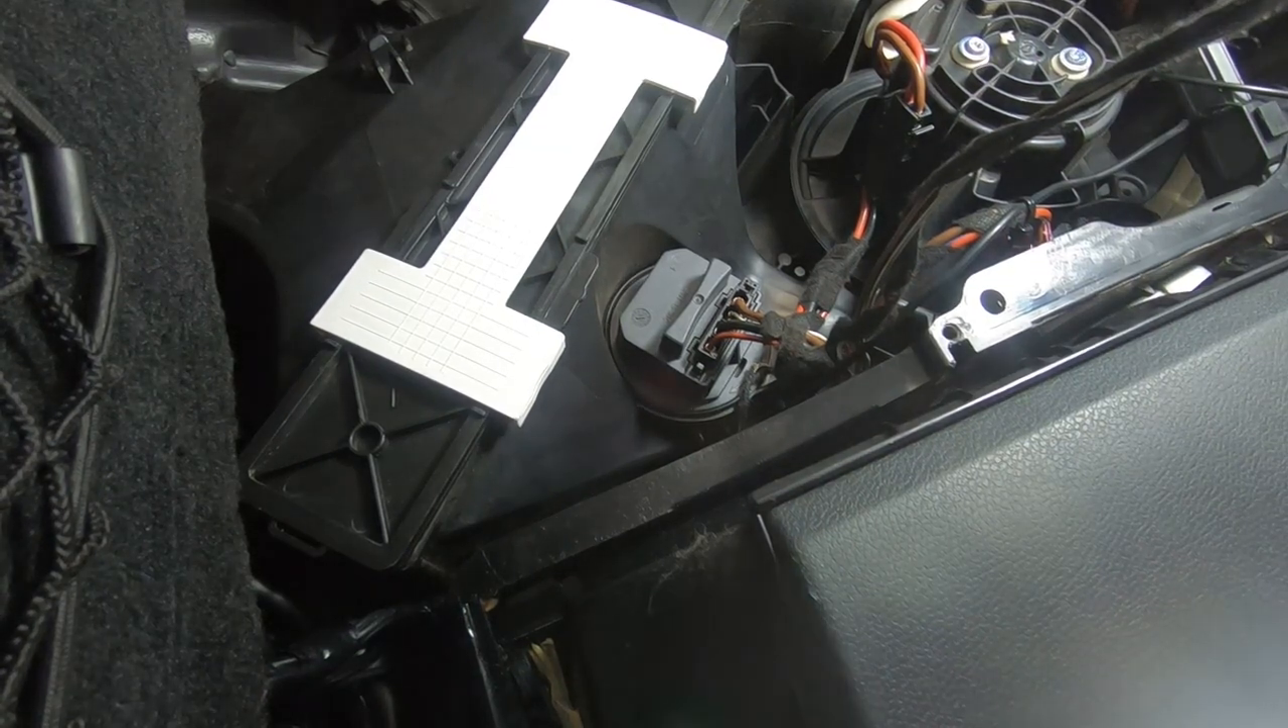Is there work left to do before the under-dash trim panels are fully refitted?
Yes.